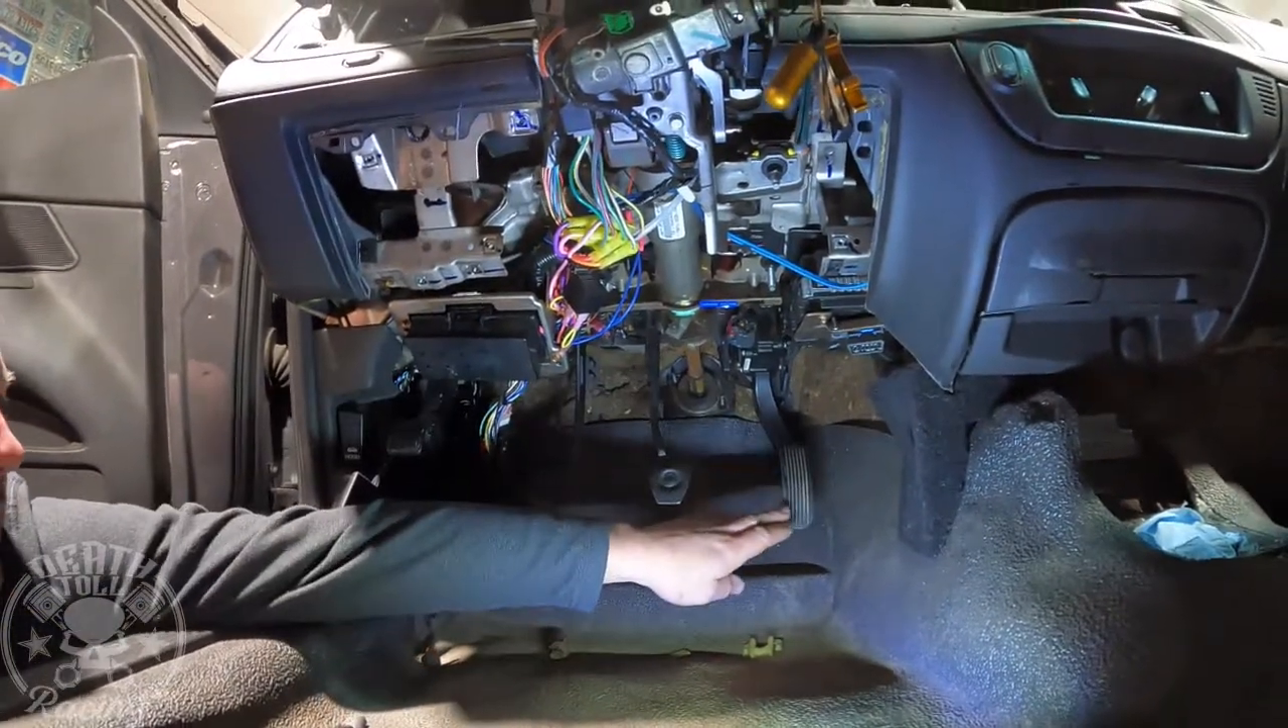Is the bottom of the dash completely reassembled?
No.